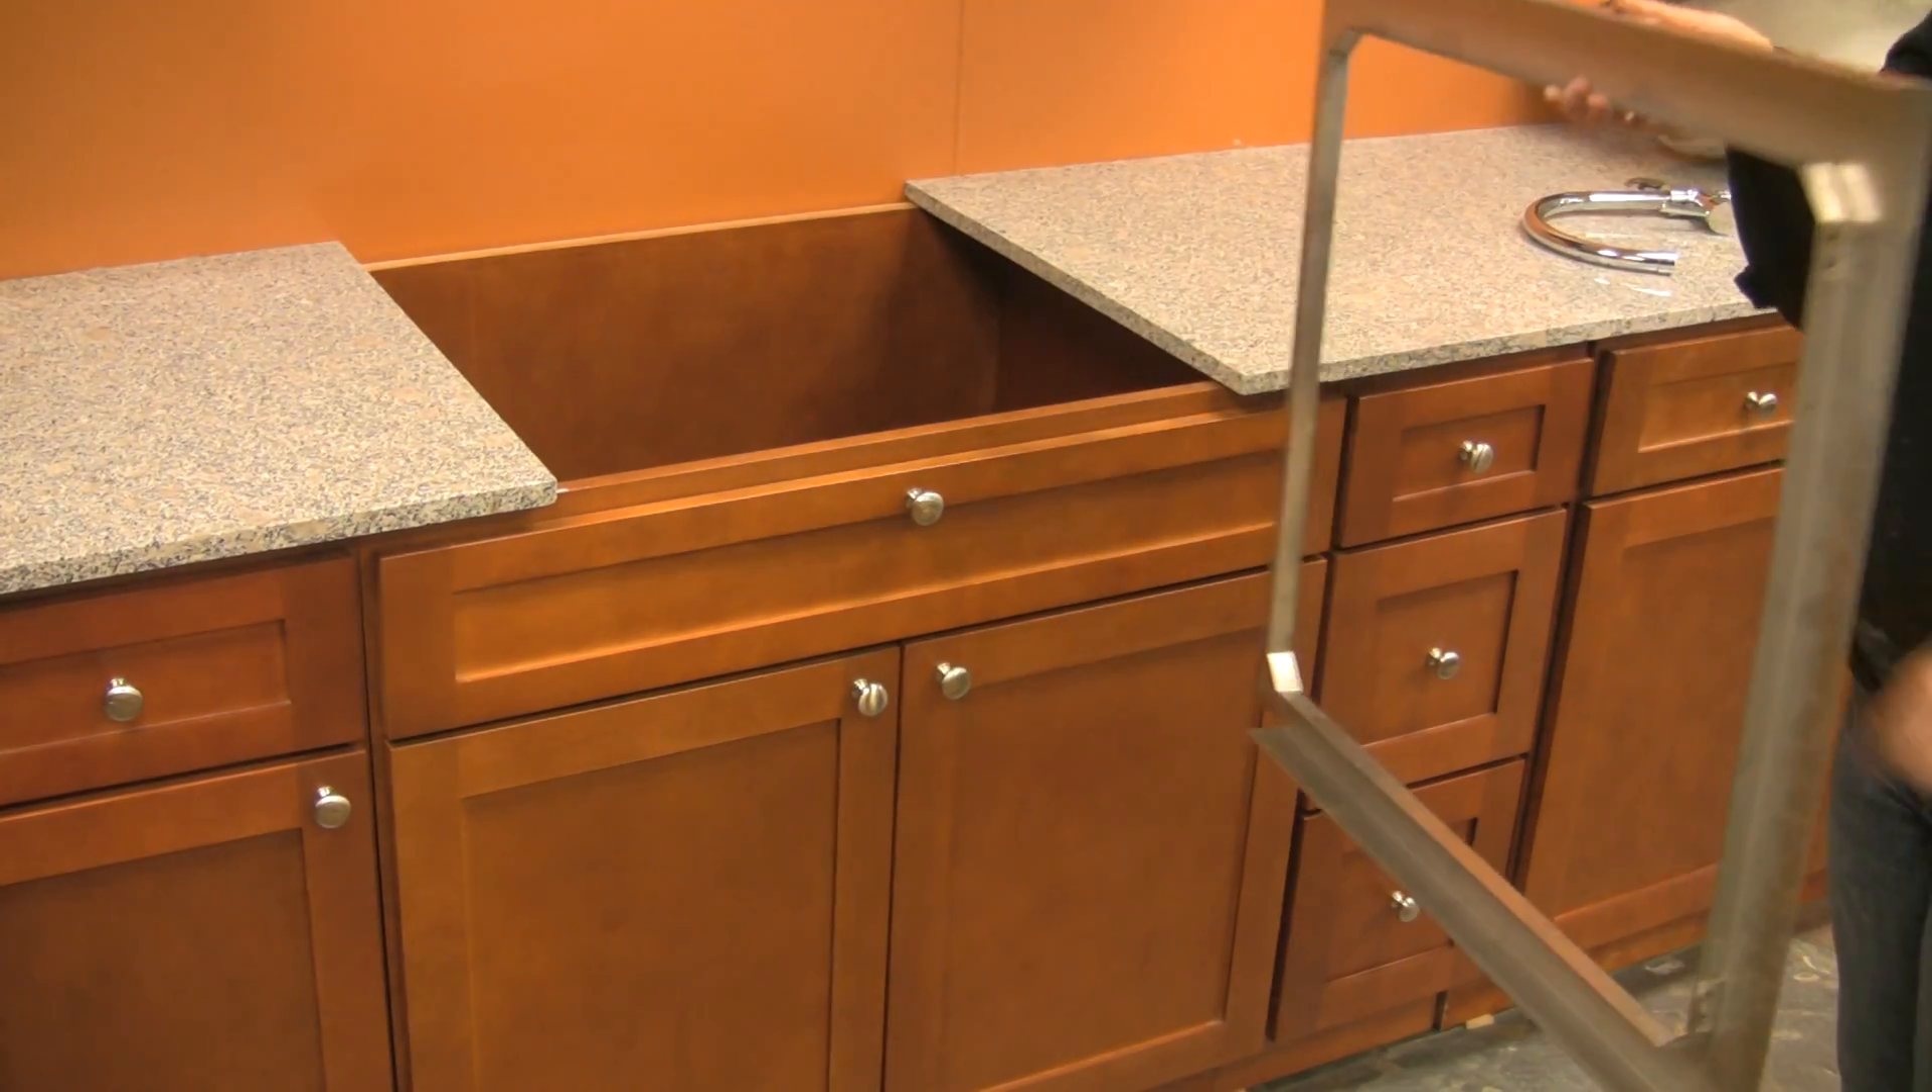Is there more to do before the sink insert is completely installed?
Yes.